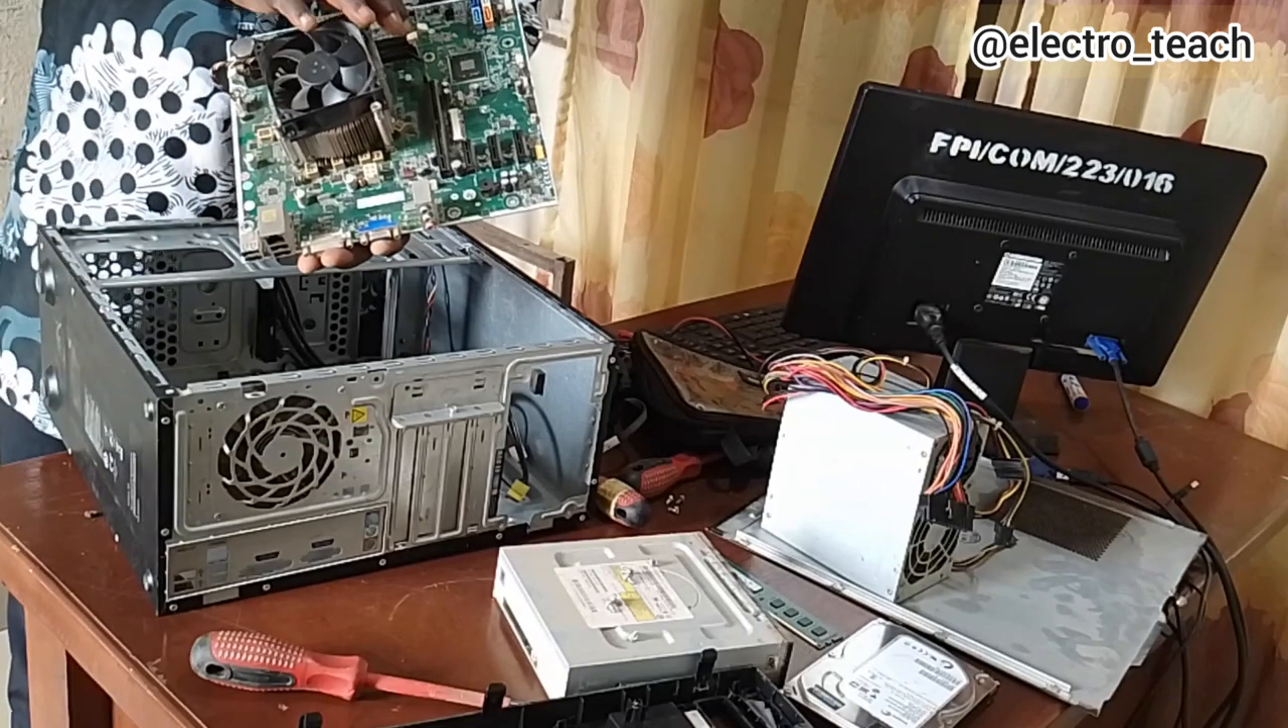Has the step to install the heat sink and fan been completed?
Yes.